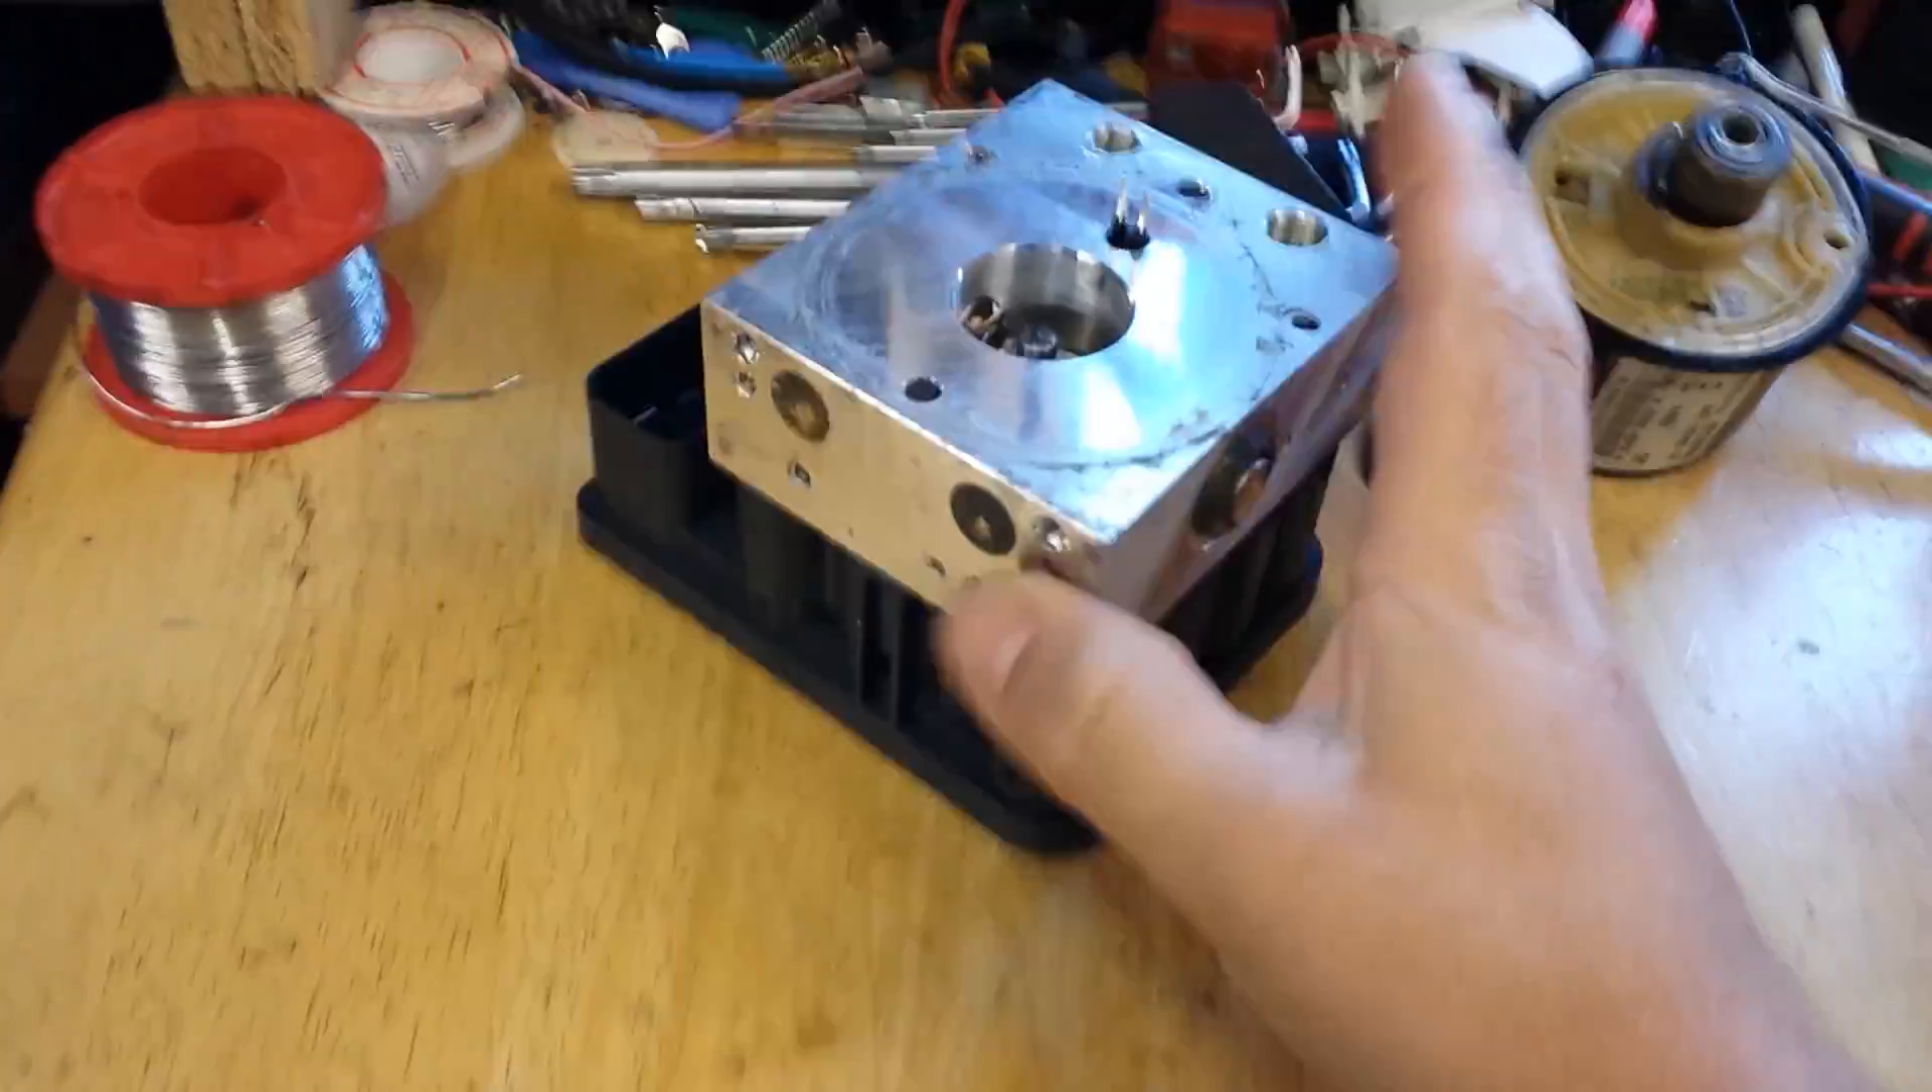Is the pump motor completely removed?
Yes.